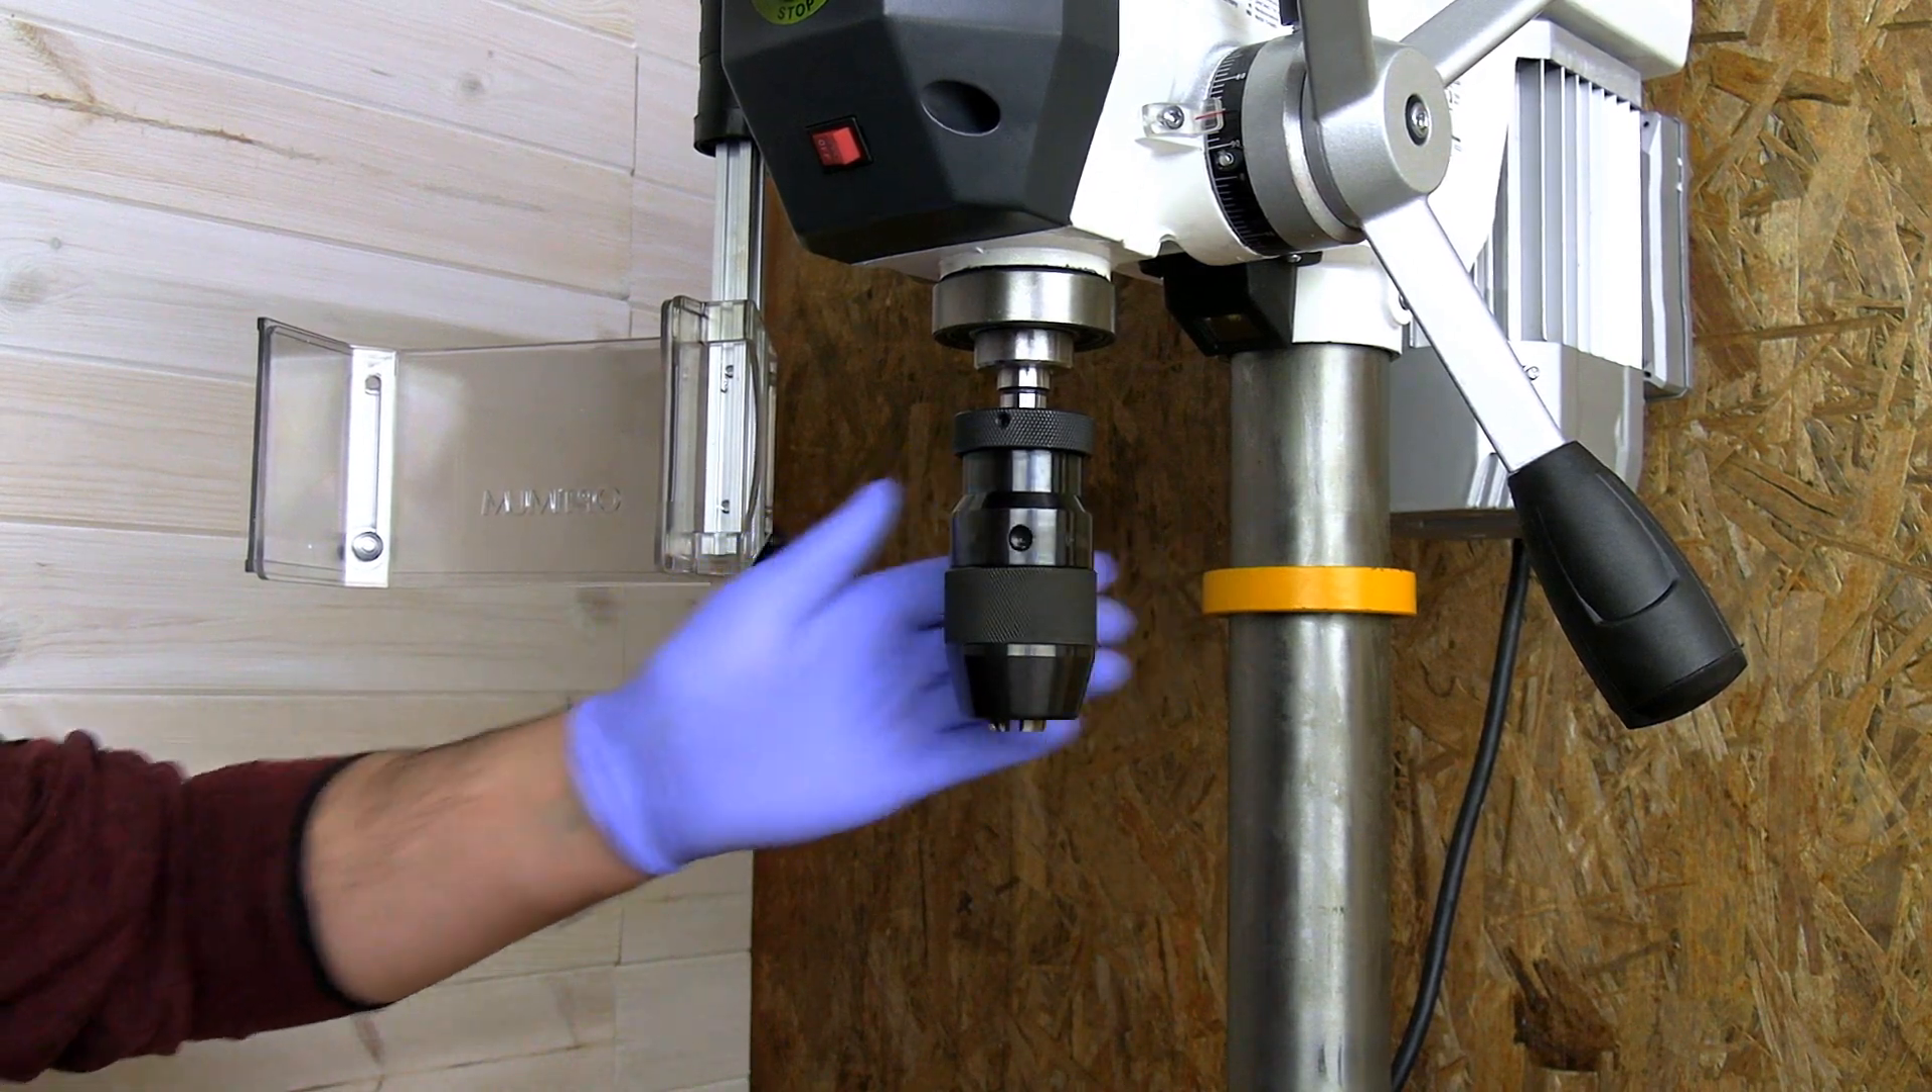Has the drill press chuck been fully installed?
Yes.